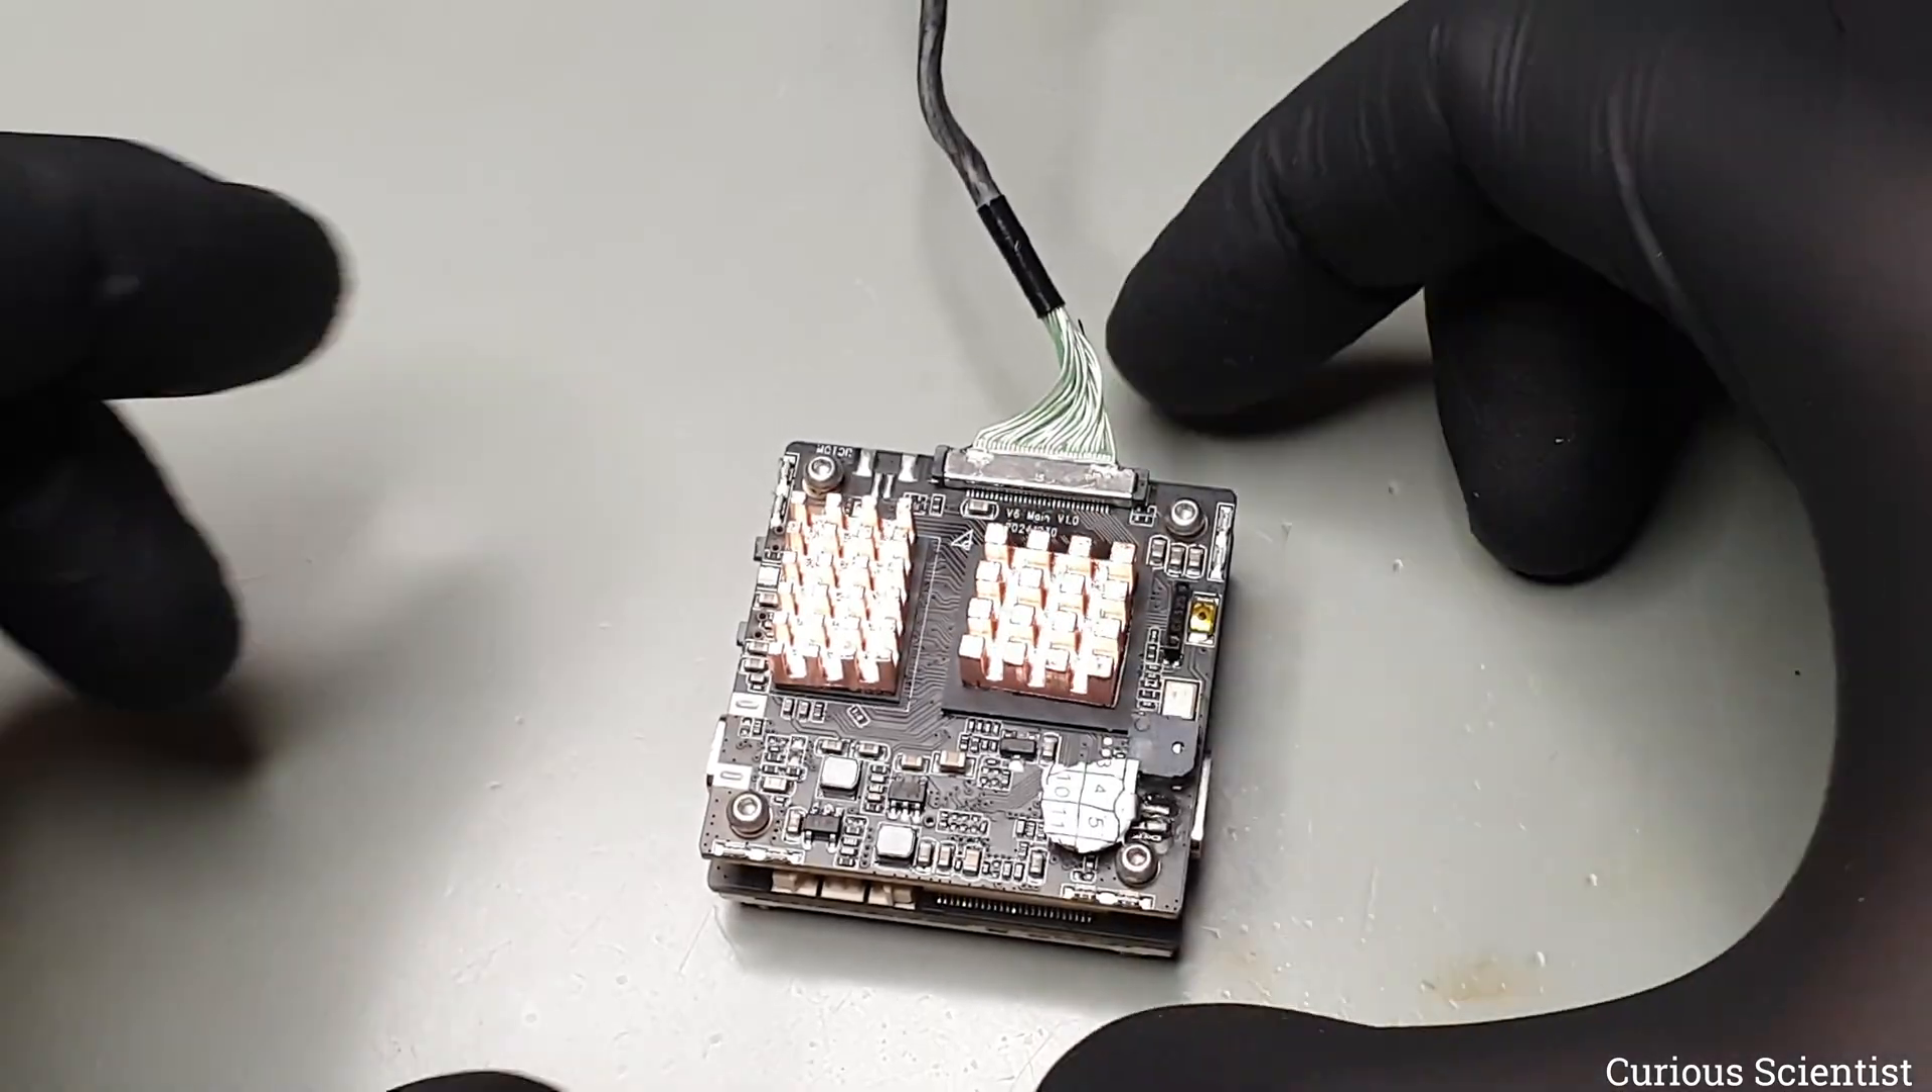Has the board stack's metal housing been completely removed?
Yes.